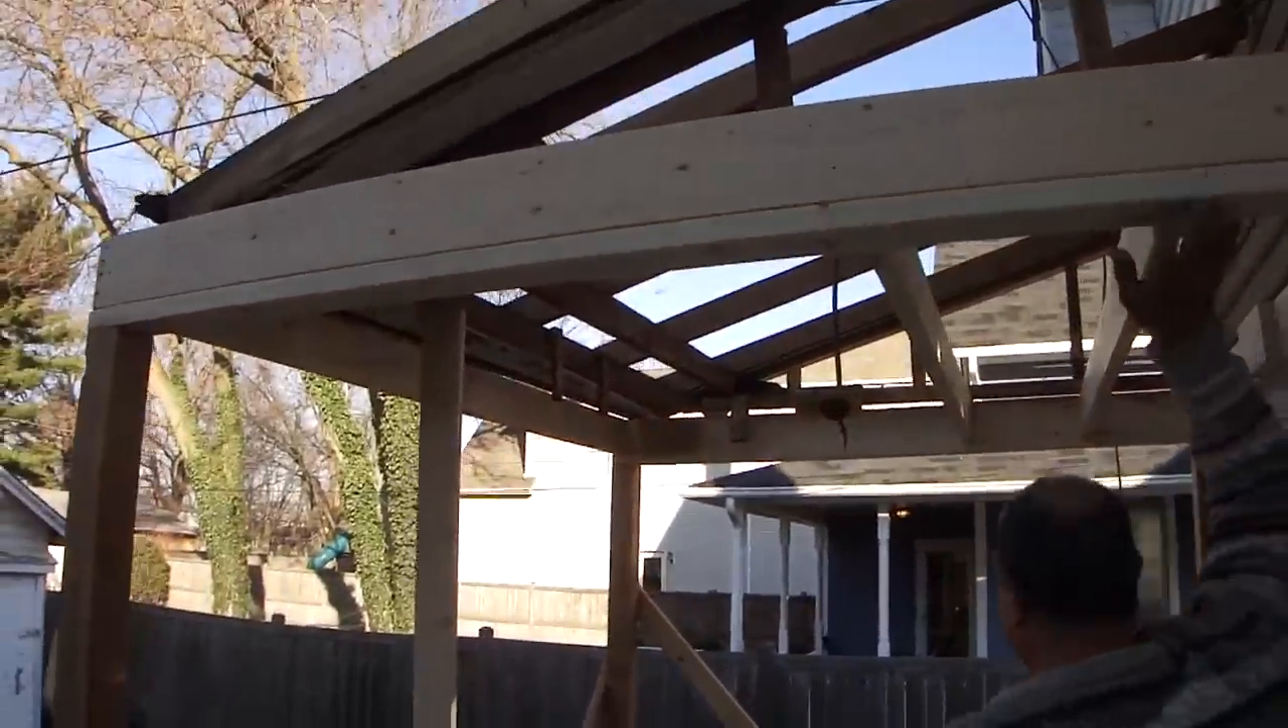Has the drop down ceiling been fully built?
No.